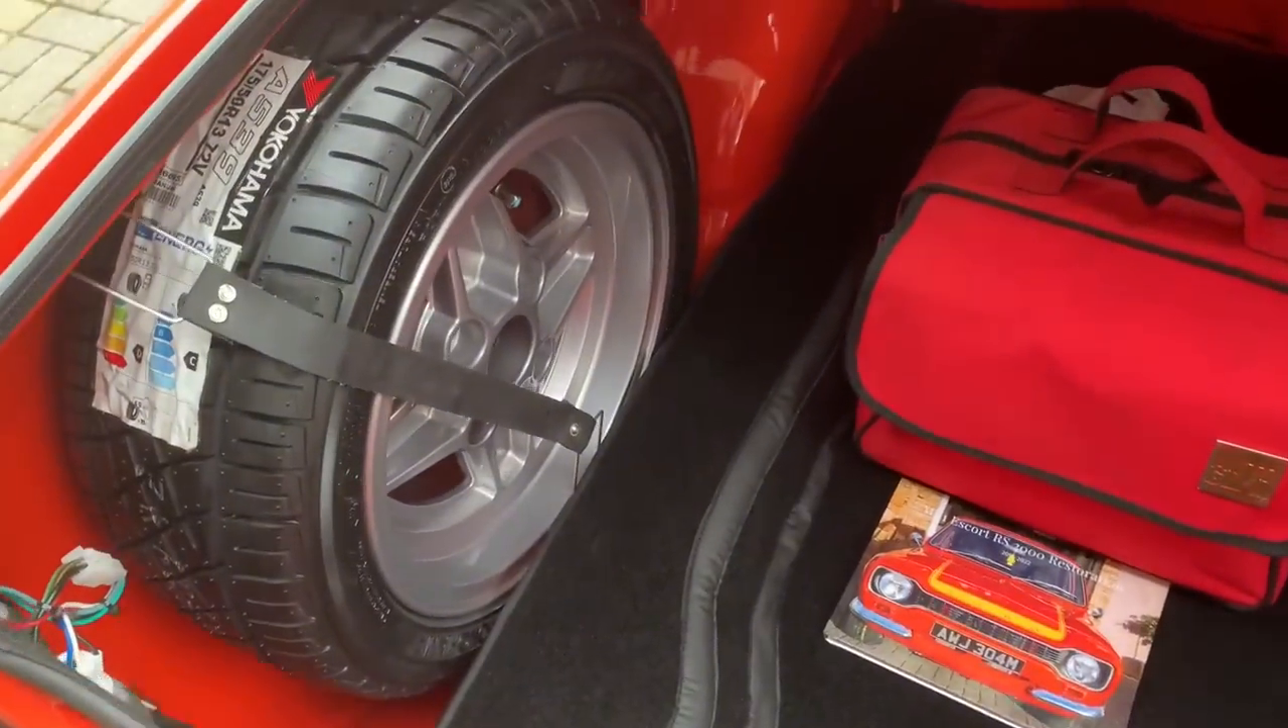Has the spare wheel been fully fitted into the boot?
Yes.